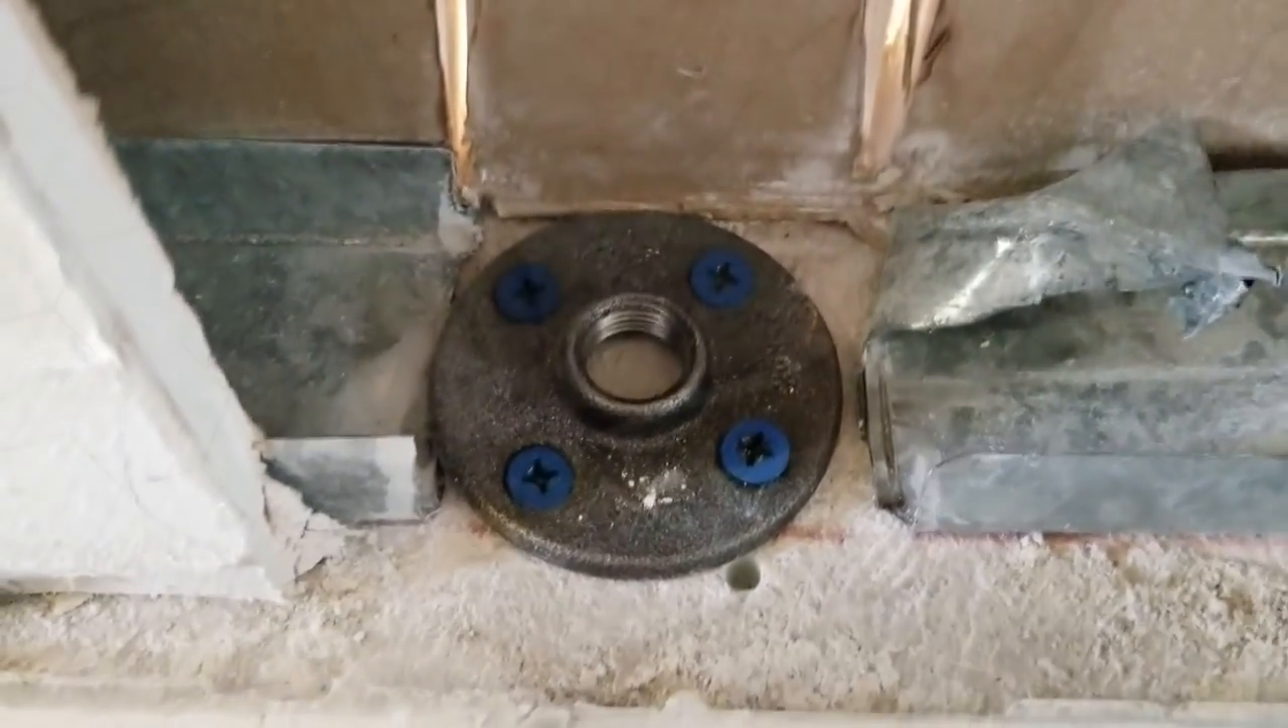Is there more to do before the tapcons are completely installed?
No.